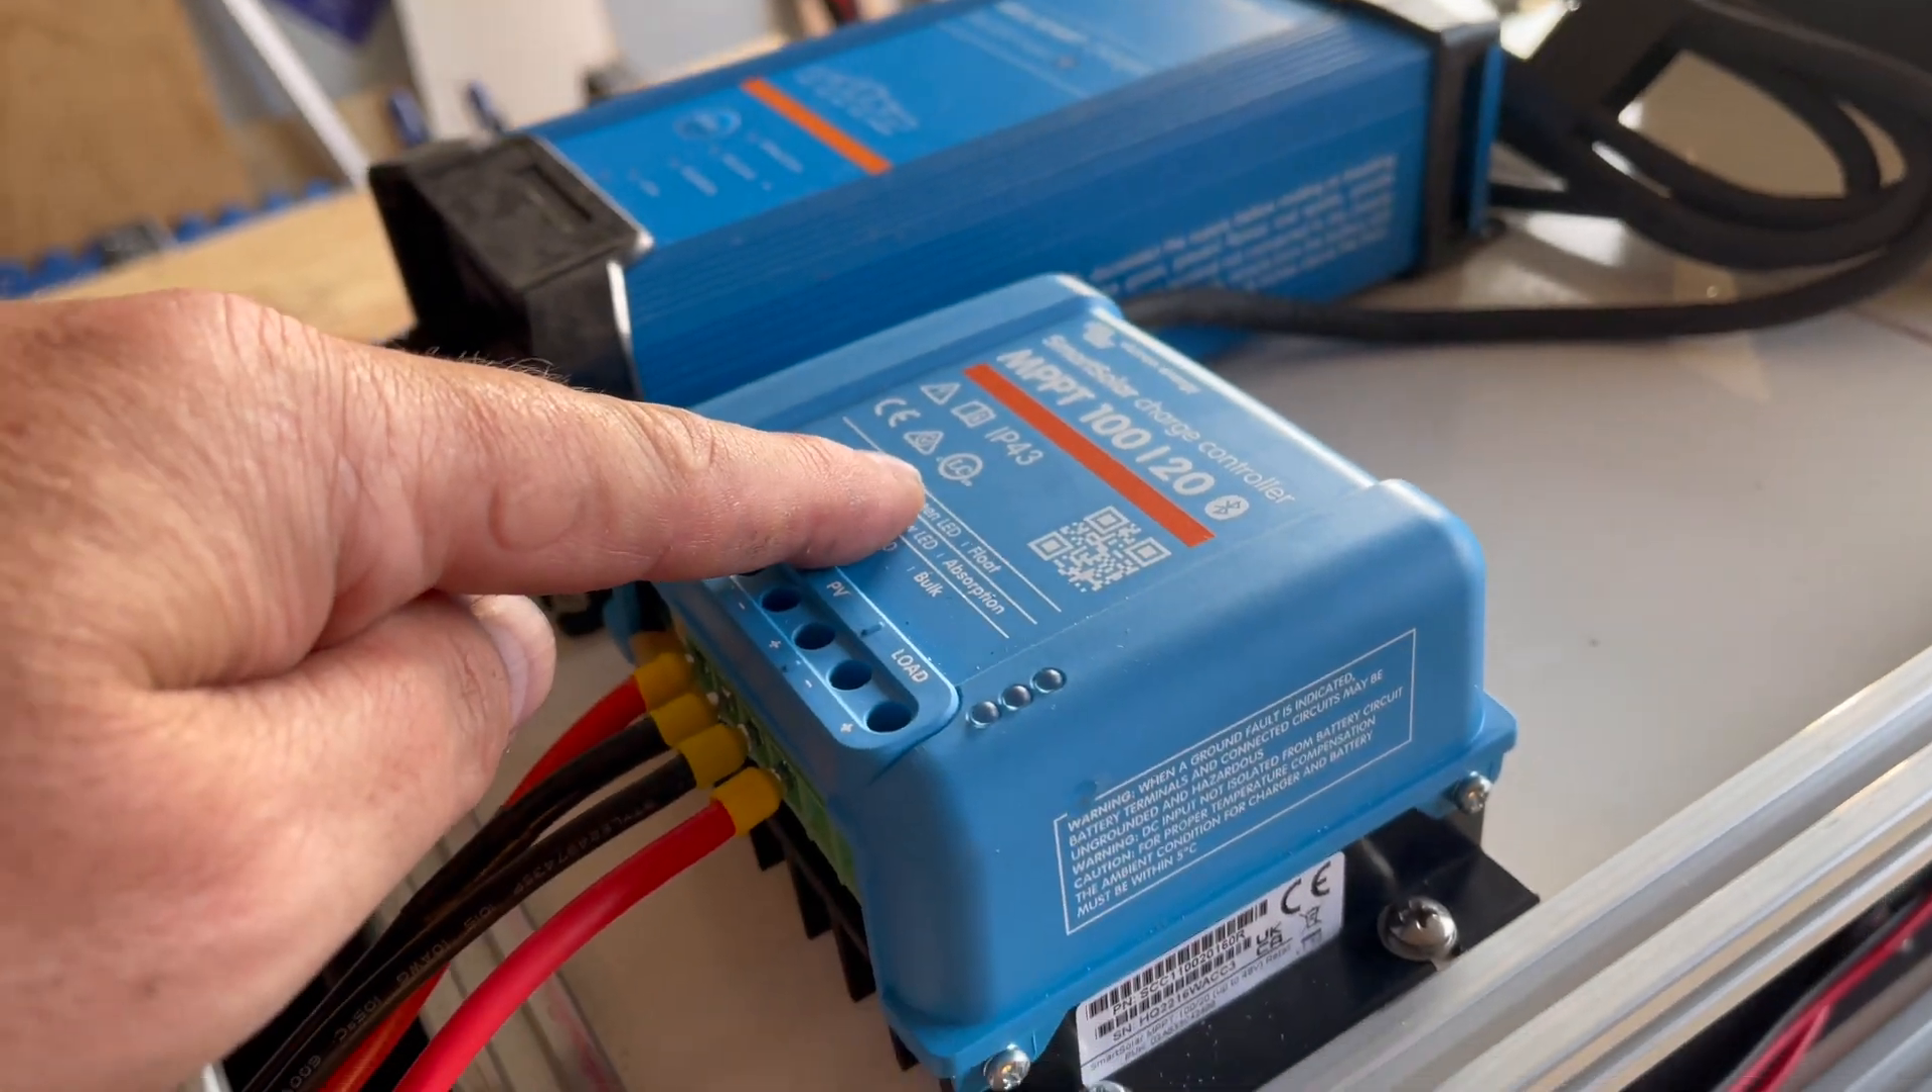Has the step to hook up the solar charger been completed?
Yes.